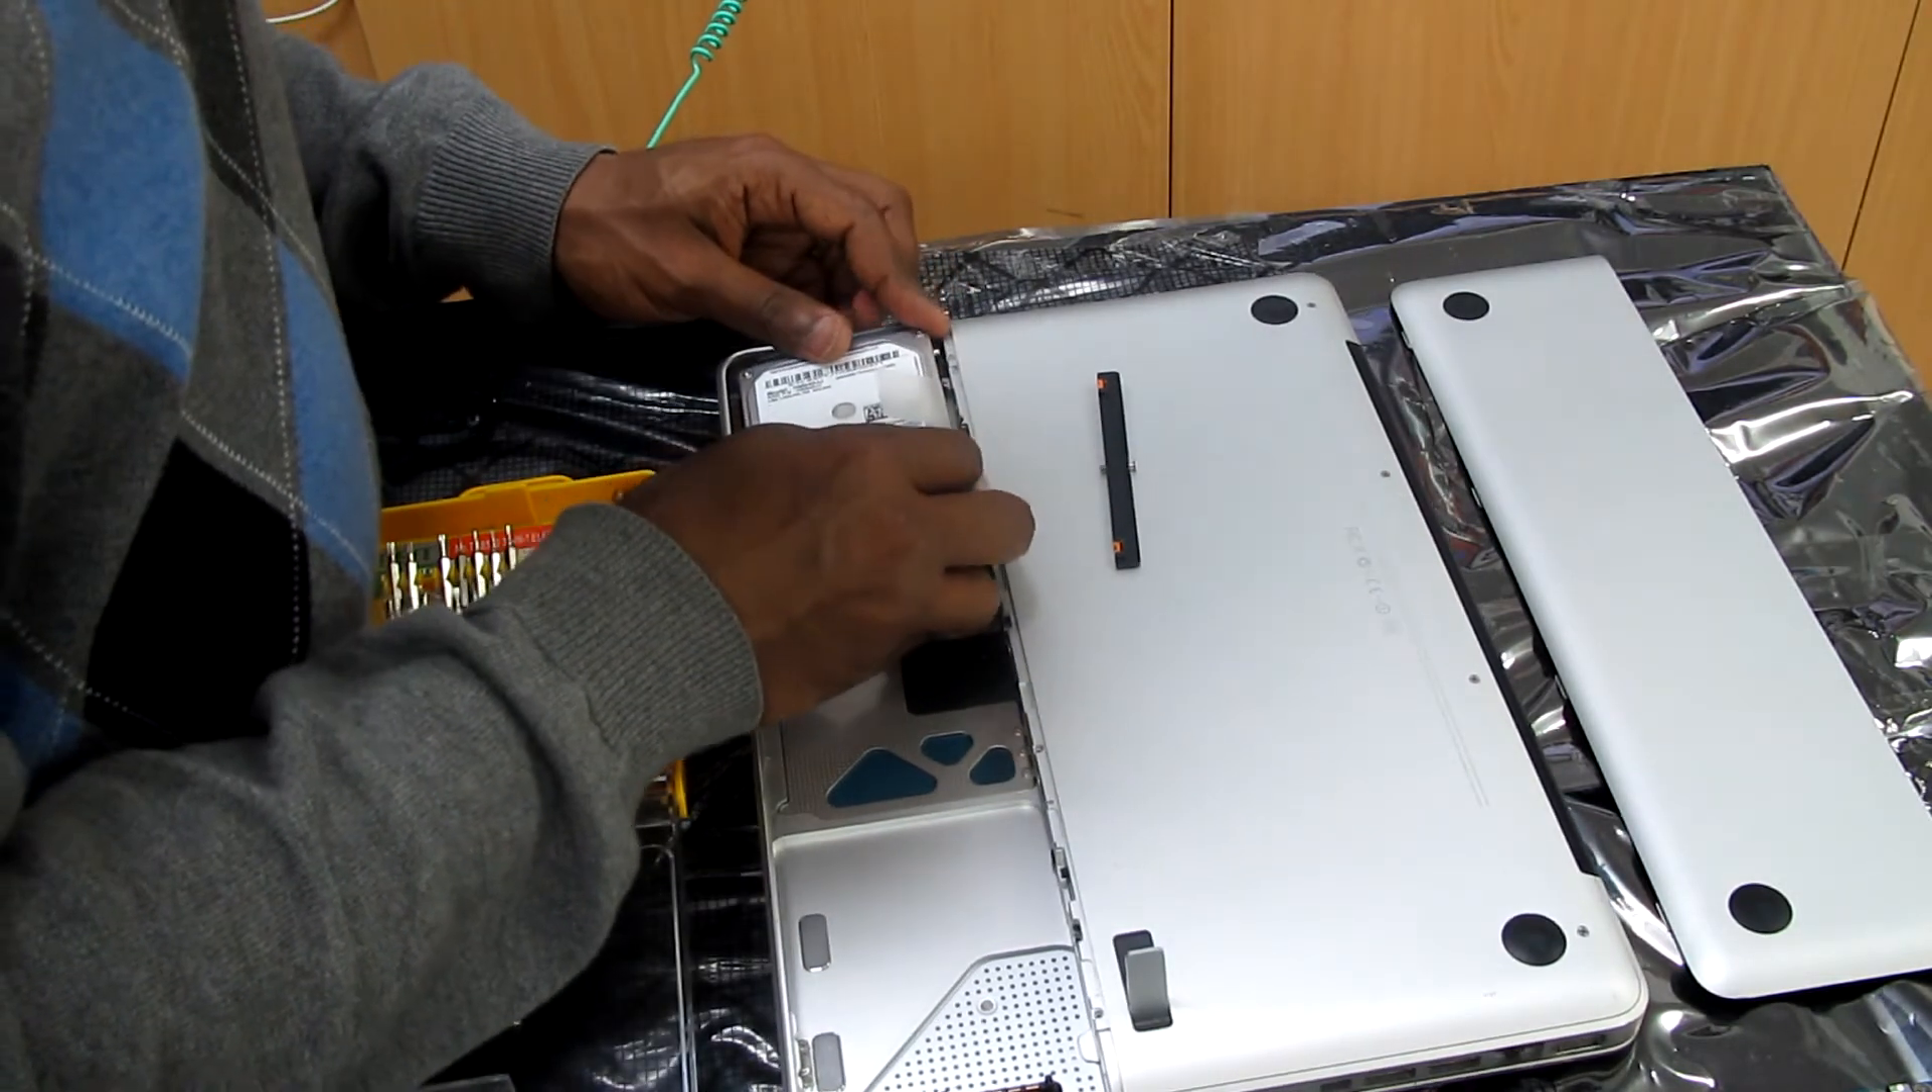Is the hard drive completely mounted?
No.